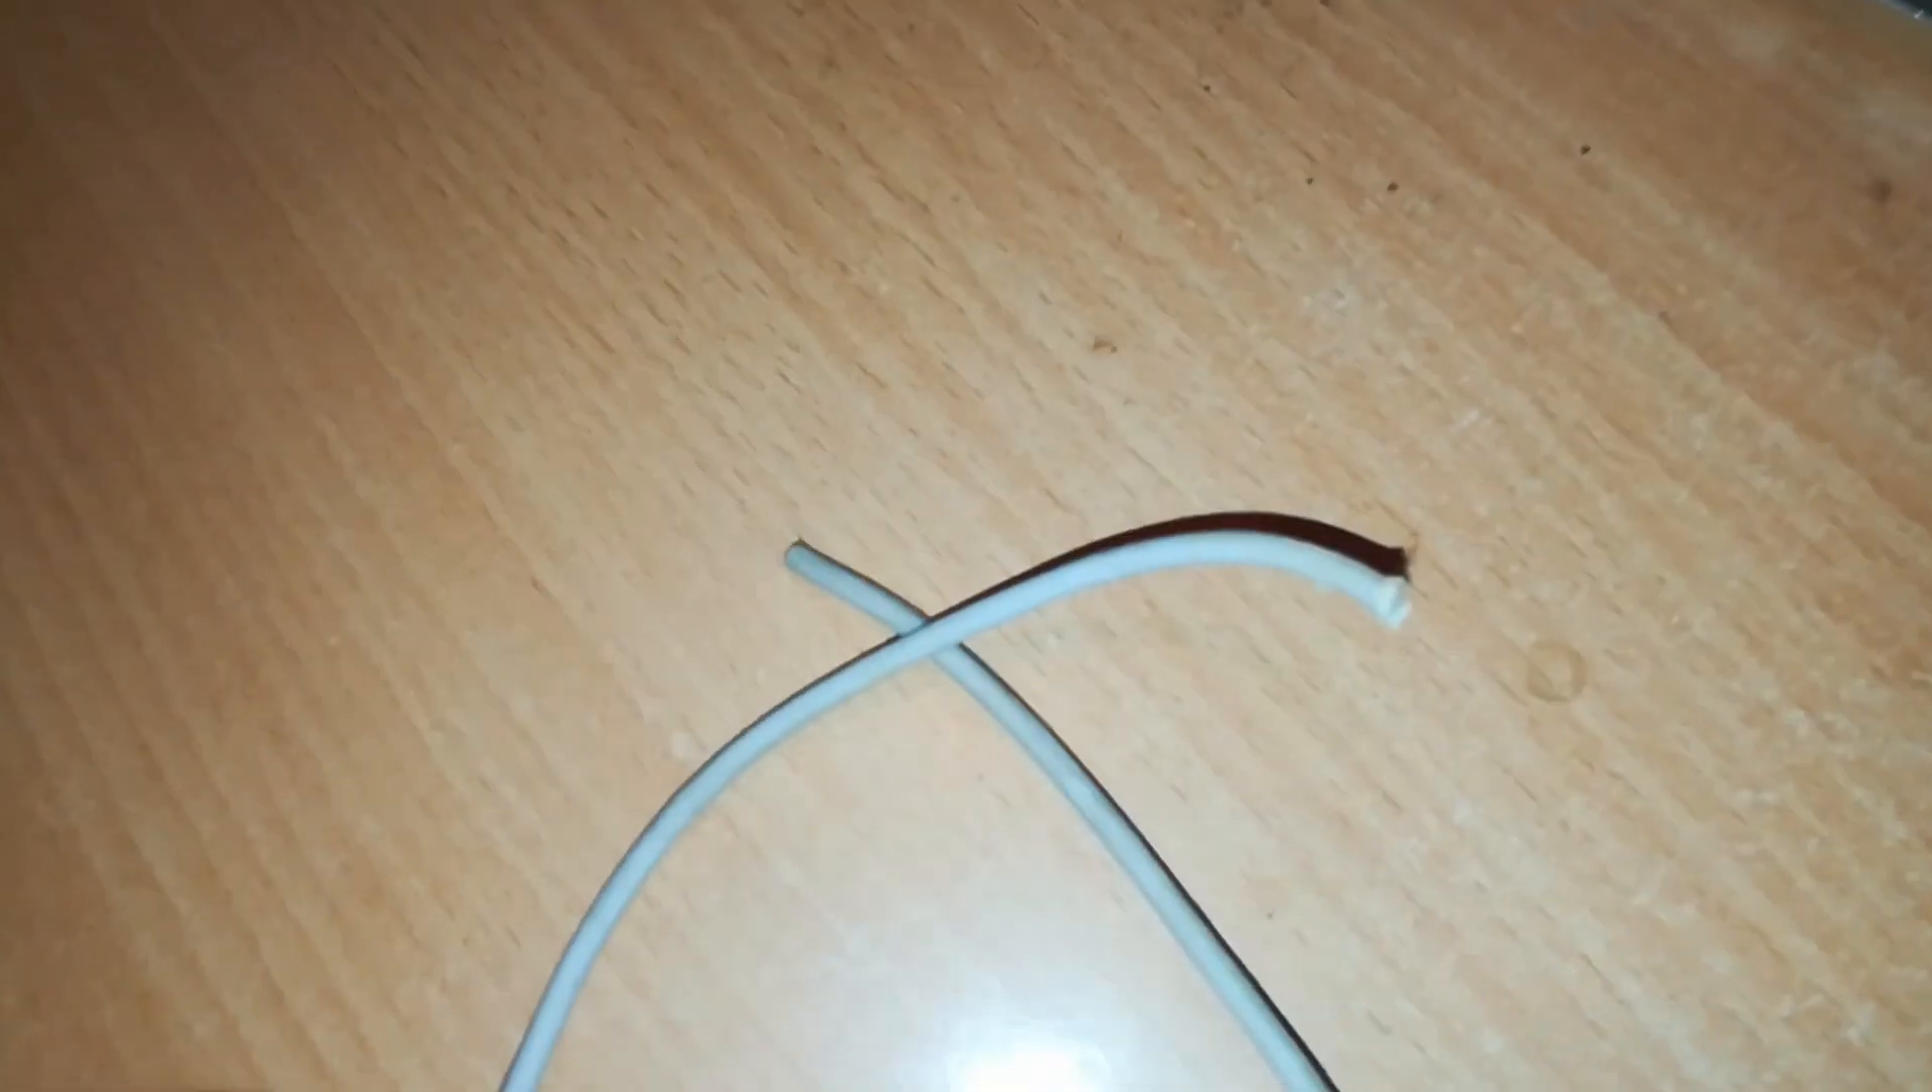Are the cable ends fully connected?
No.